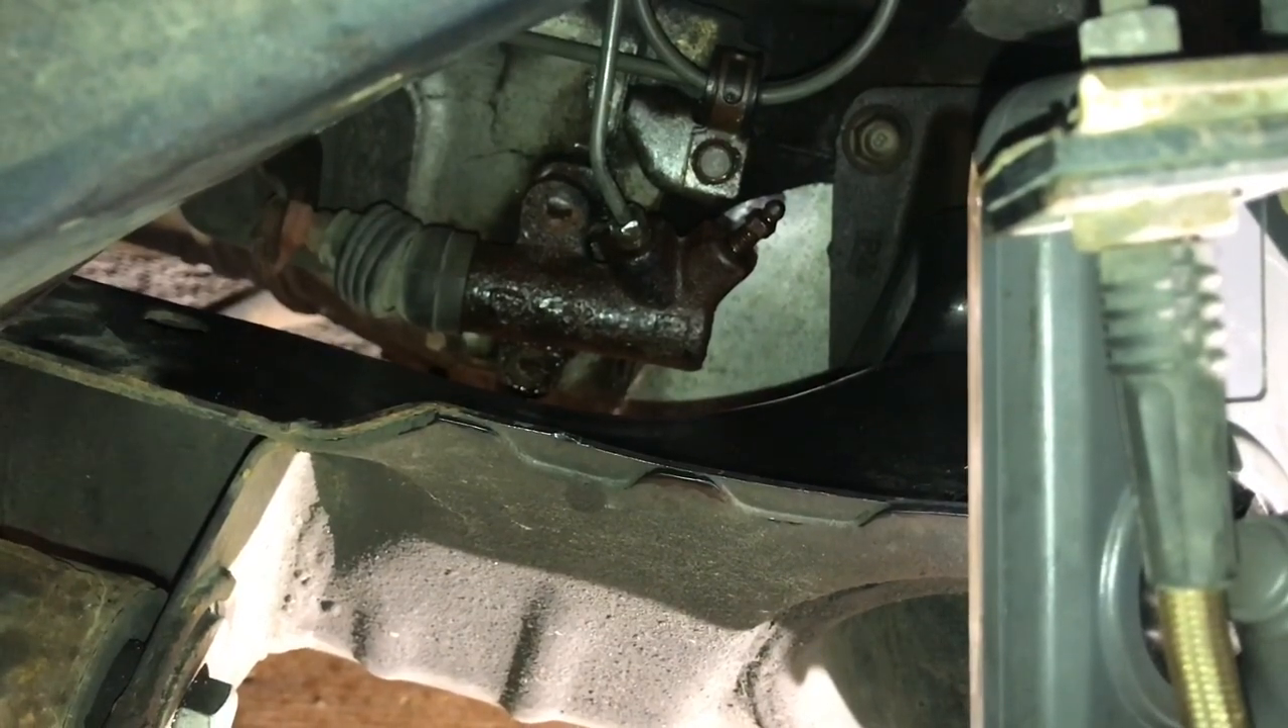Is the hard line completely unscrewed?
No.